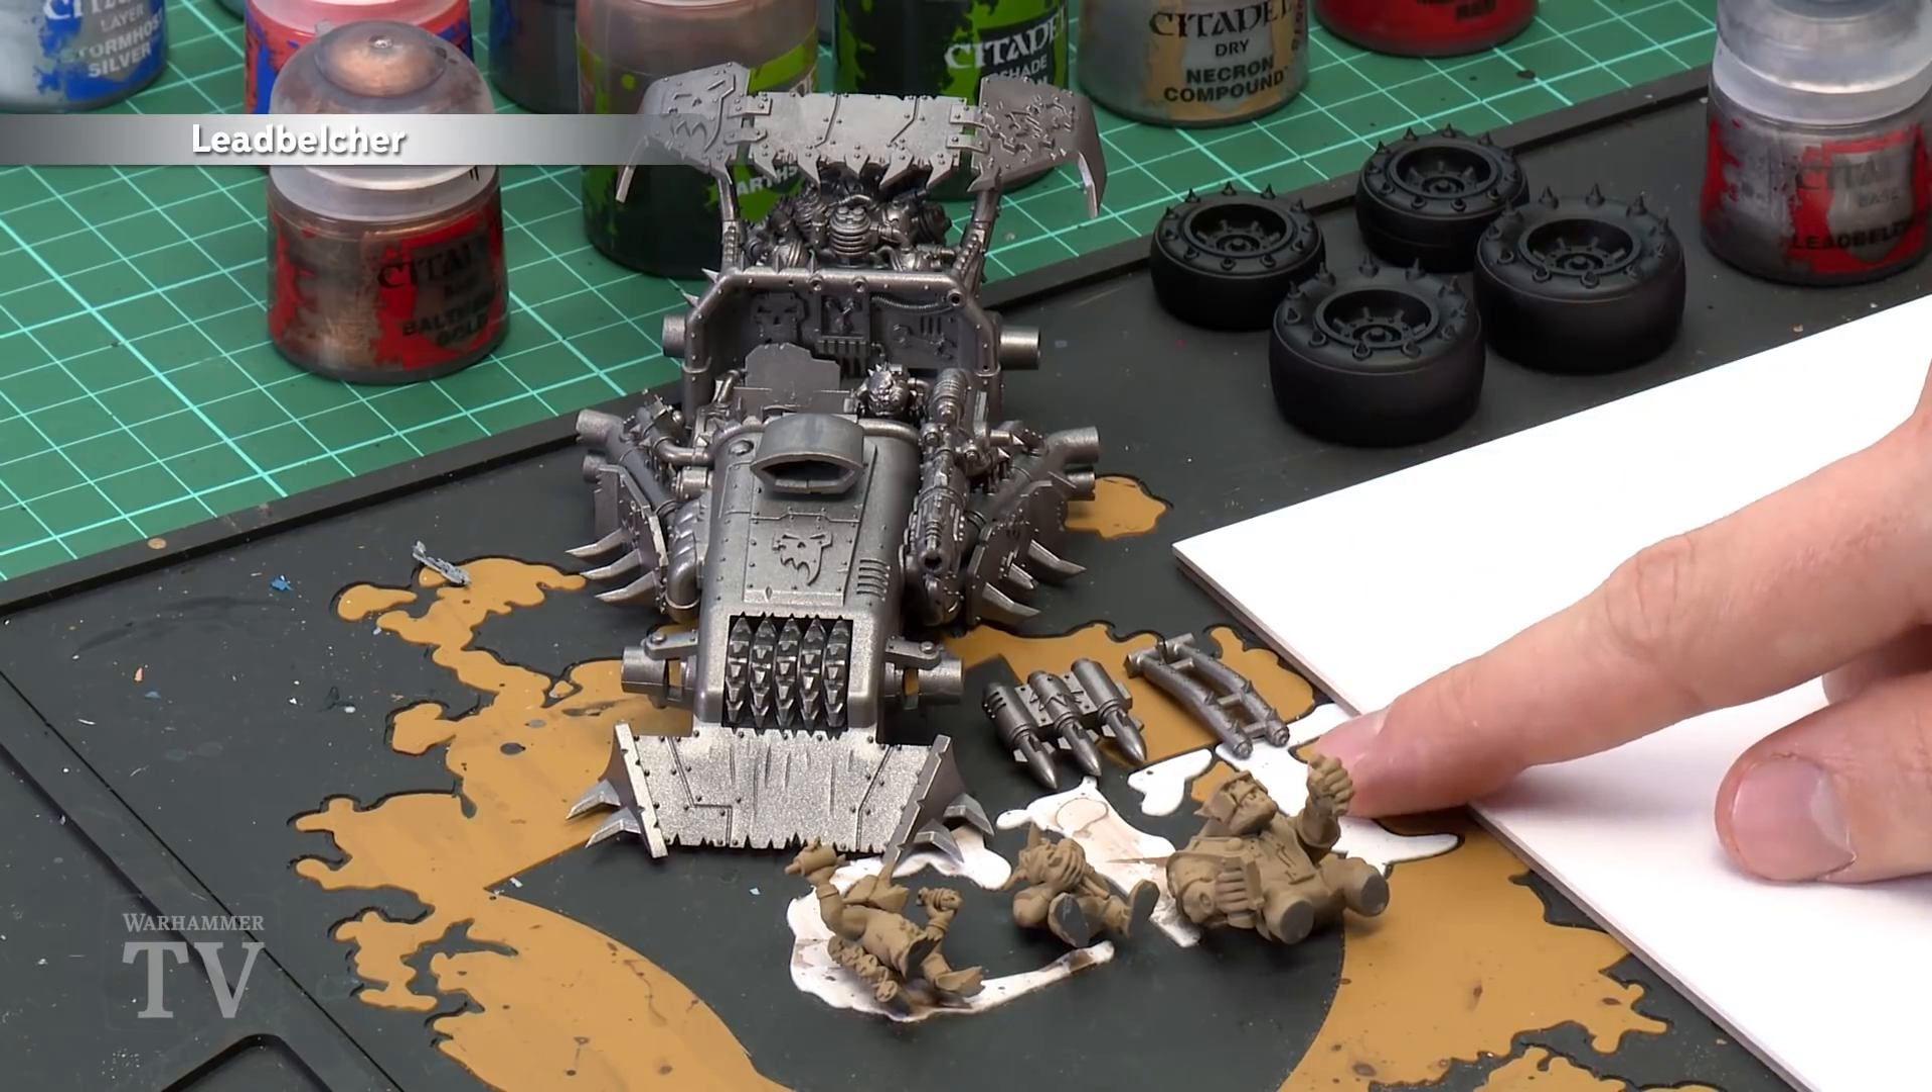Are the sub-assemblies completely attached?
No.